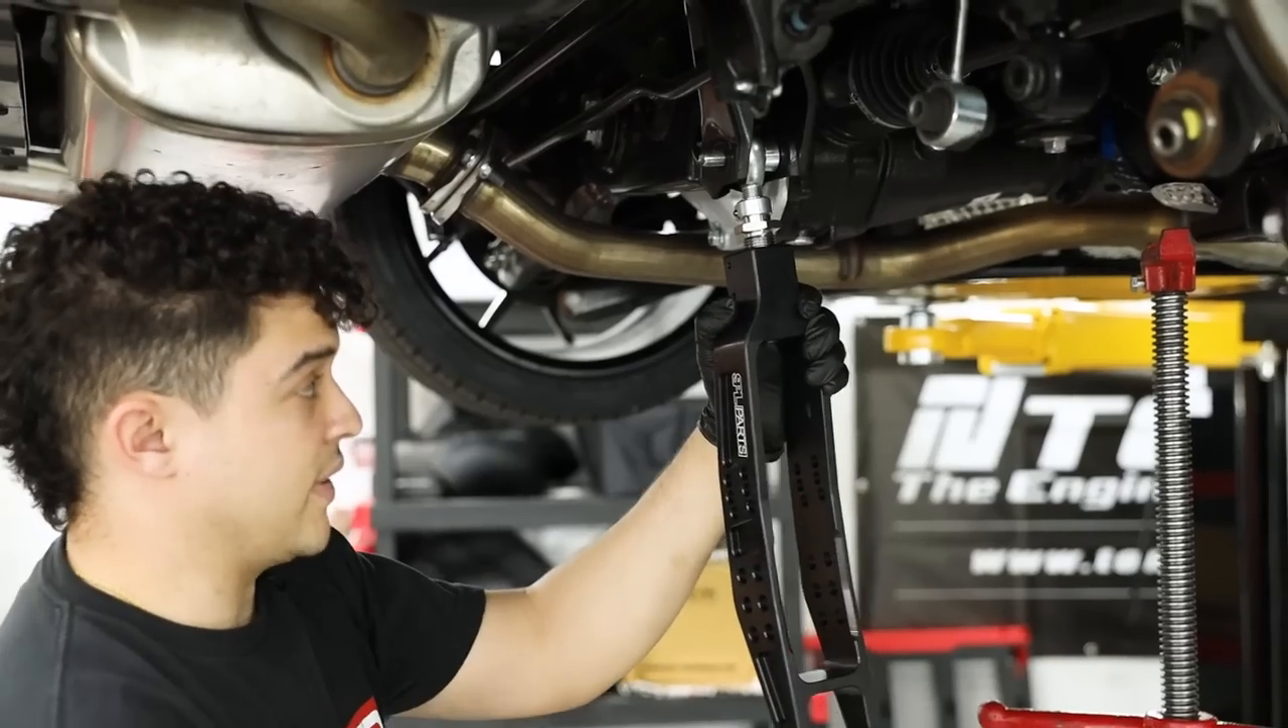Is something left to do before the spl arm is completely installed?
Yes.